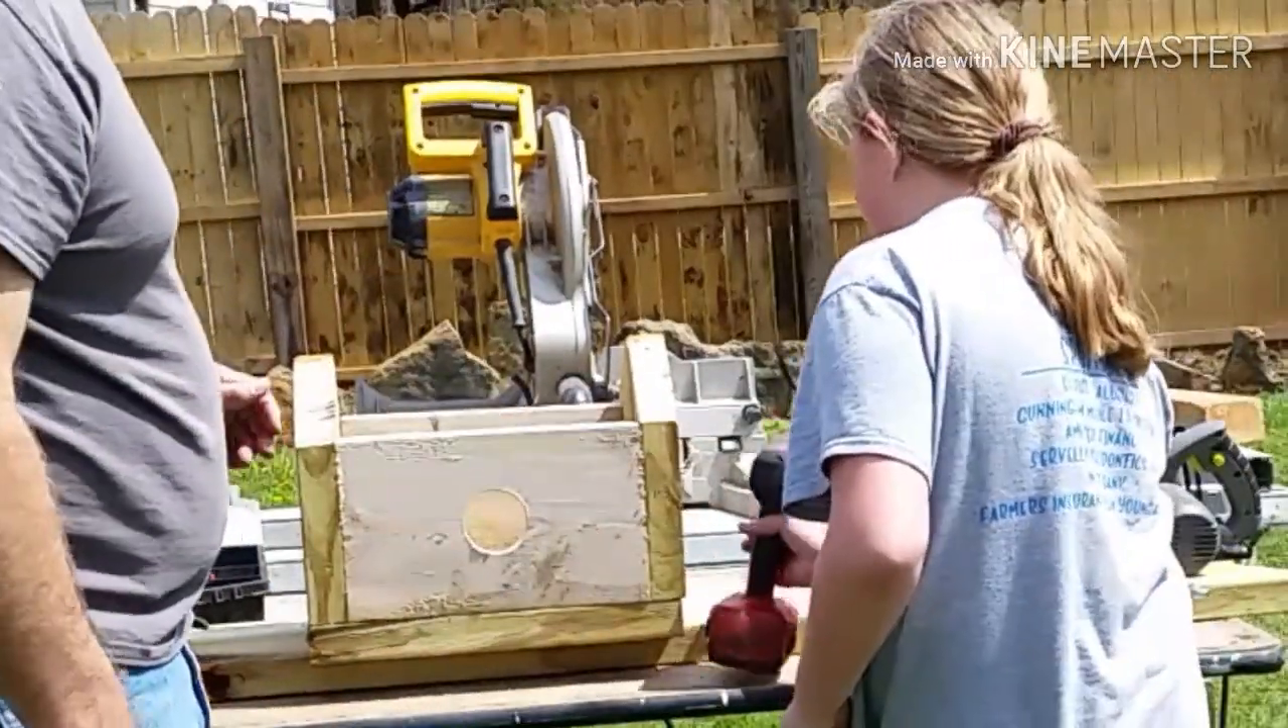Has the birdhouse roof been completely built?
No.